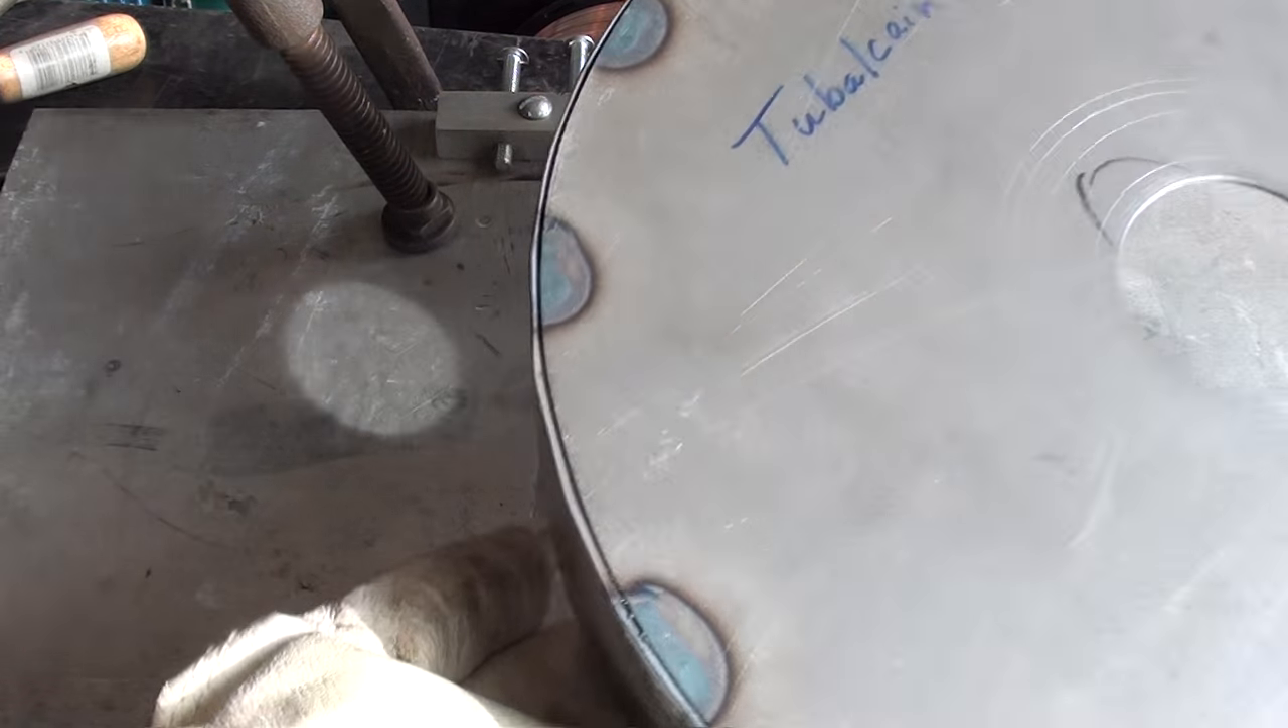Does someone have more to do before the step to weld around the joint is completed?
Yes.